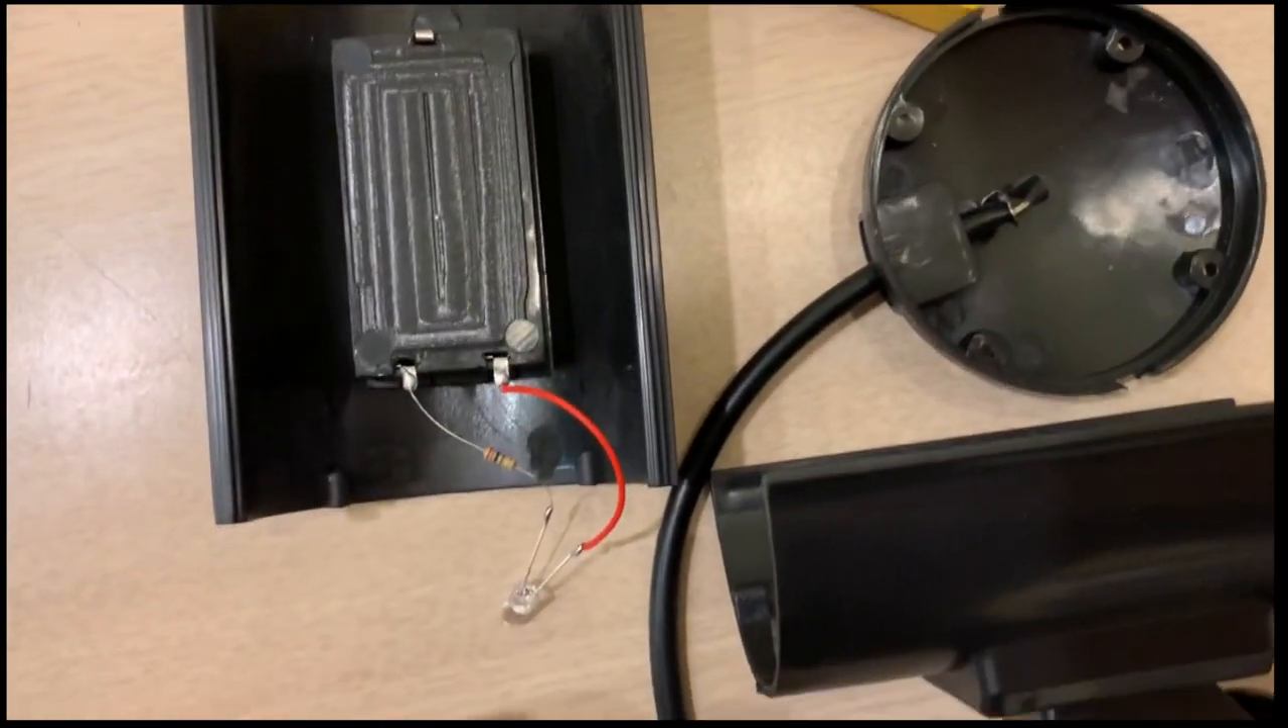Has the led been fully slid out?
Yes.